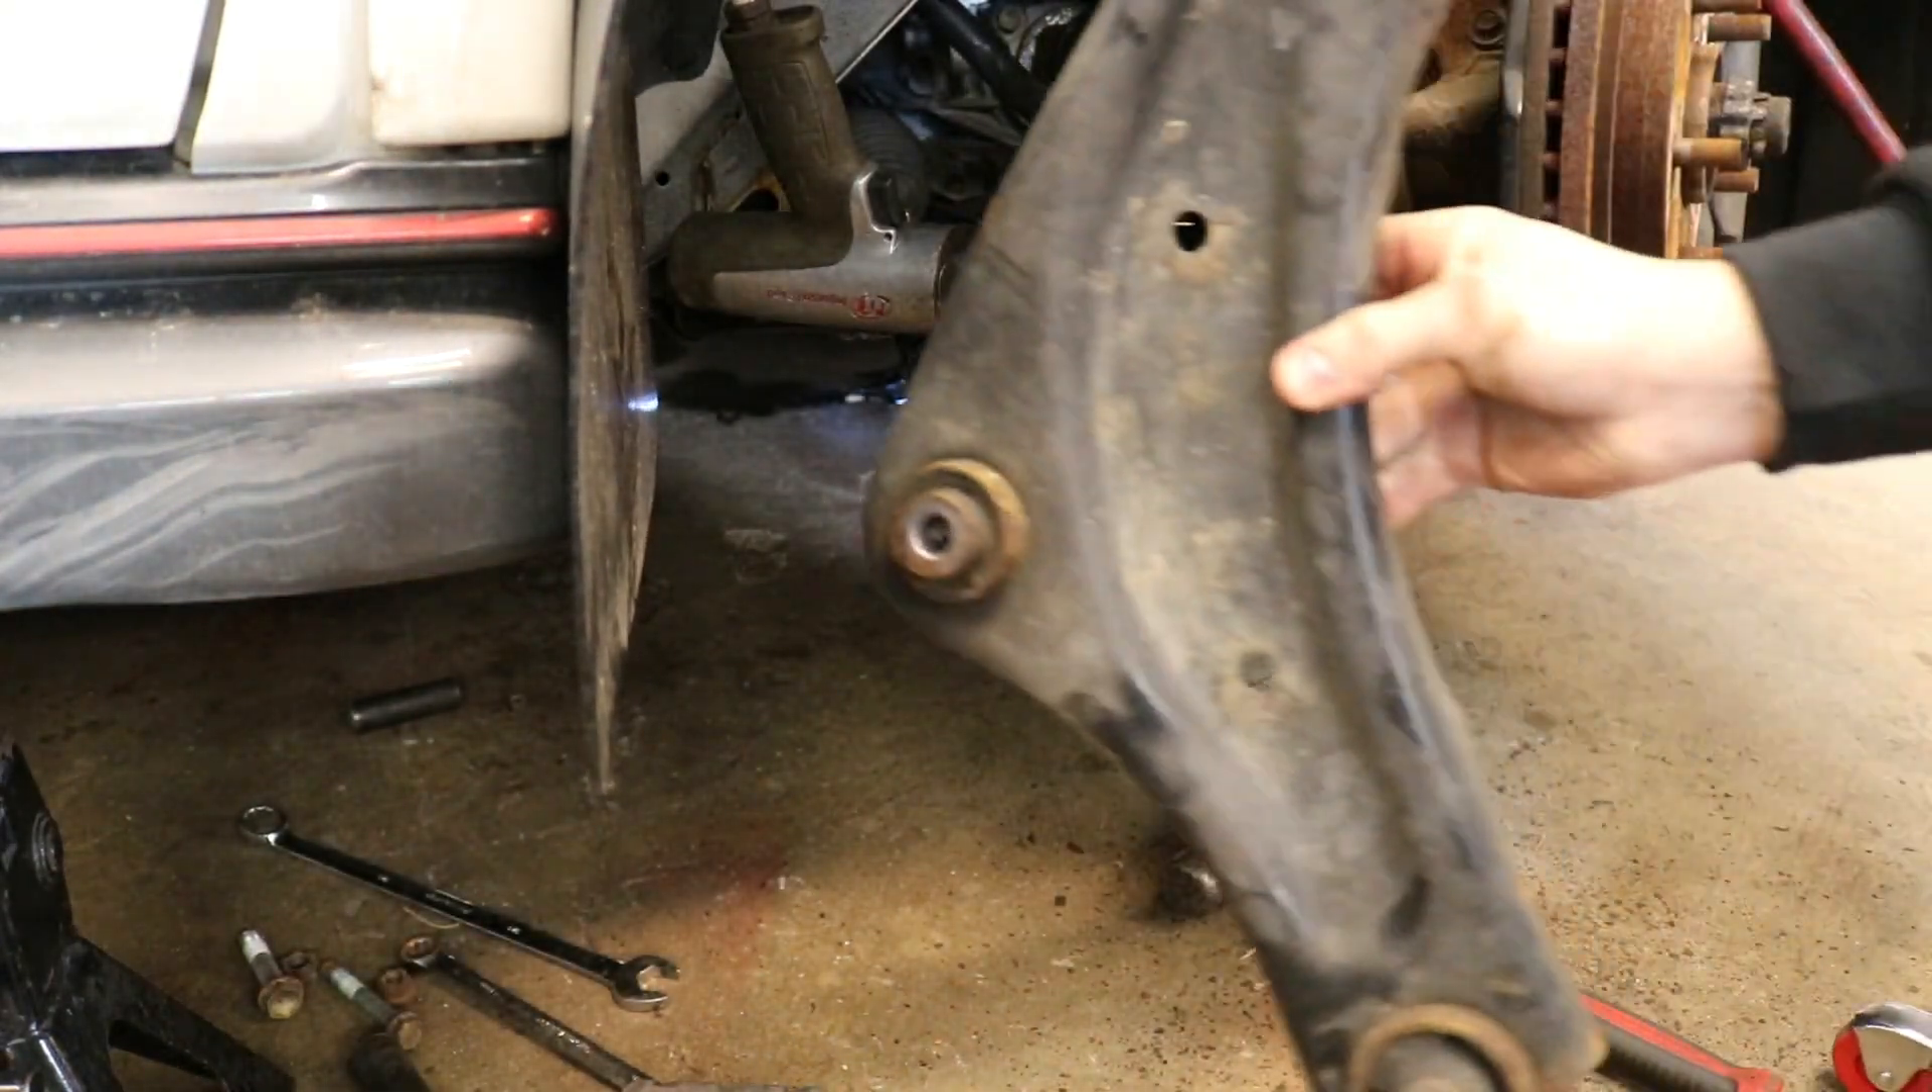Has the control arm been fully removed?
Yes.